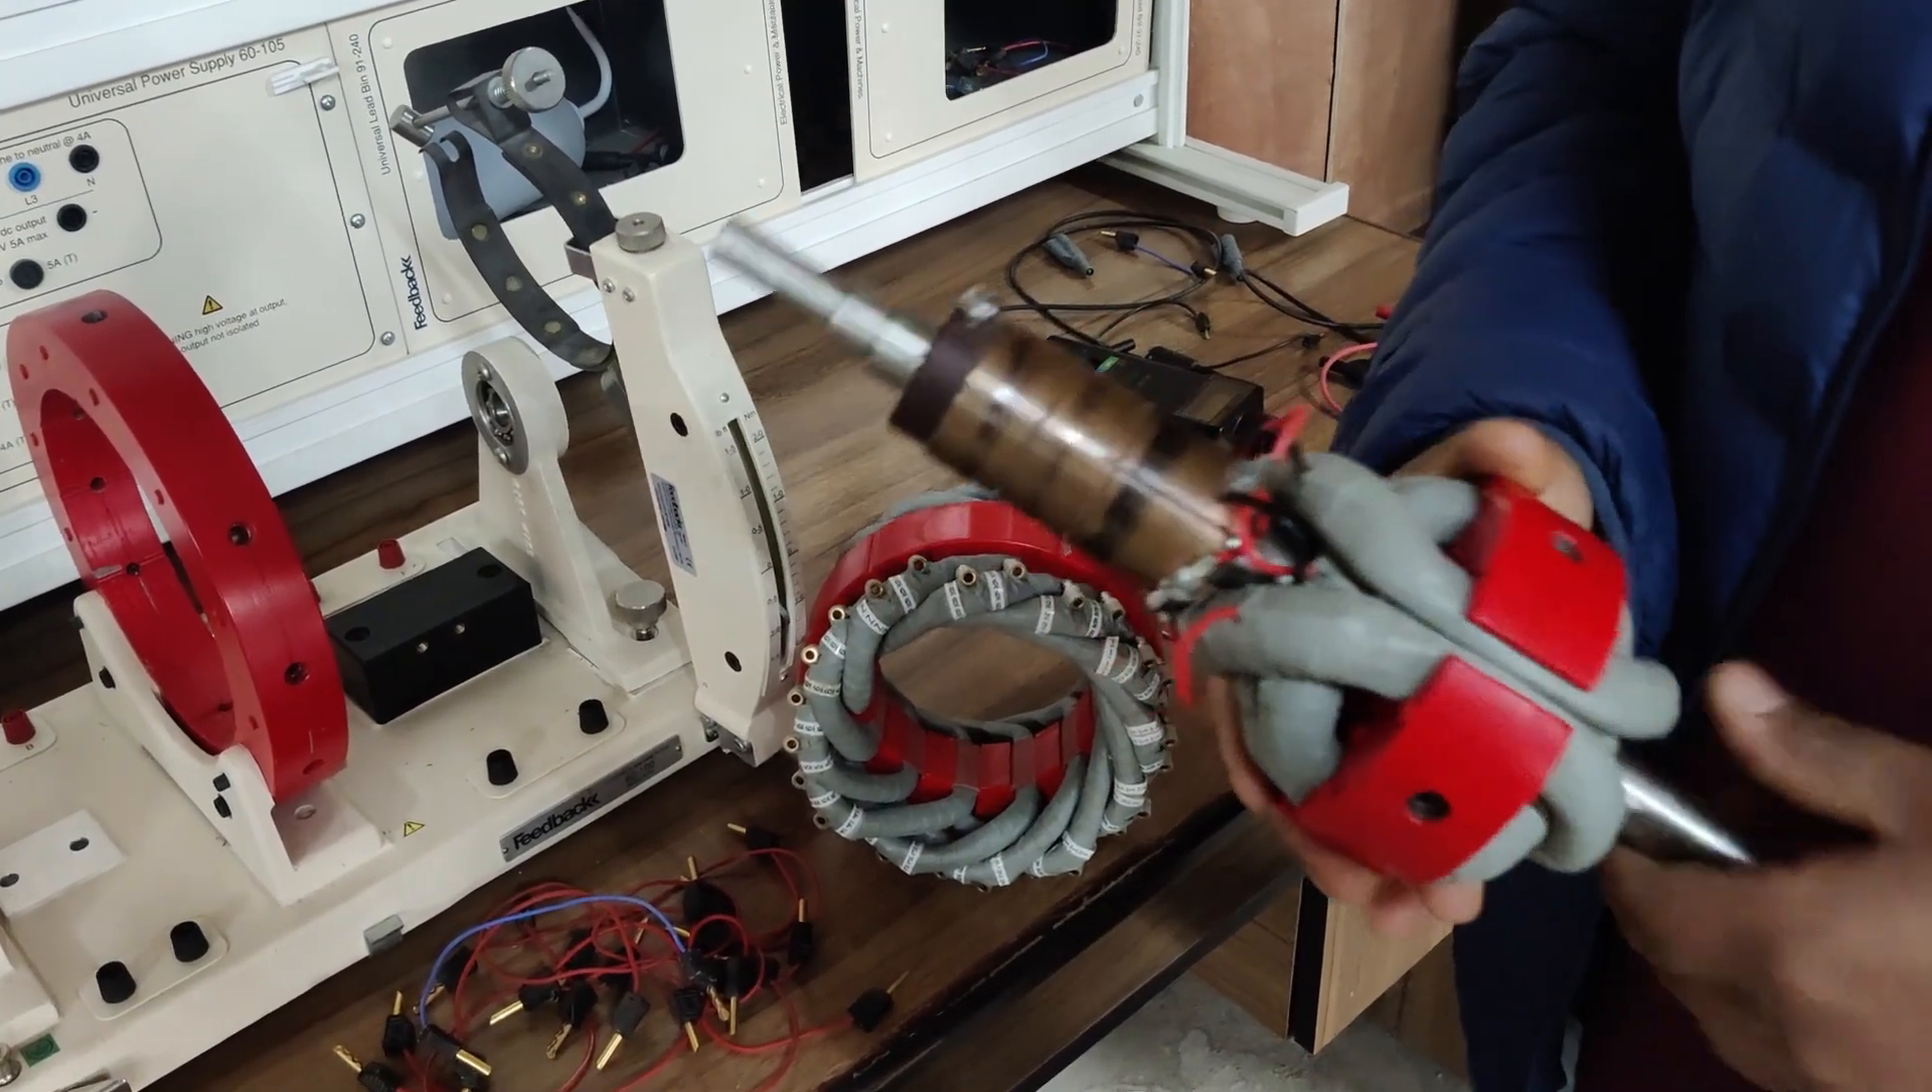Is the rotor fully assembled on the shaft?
Yes.